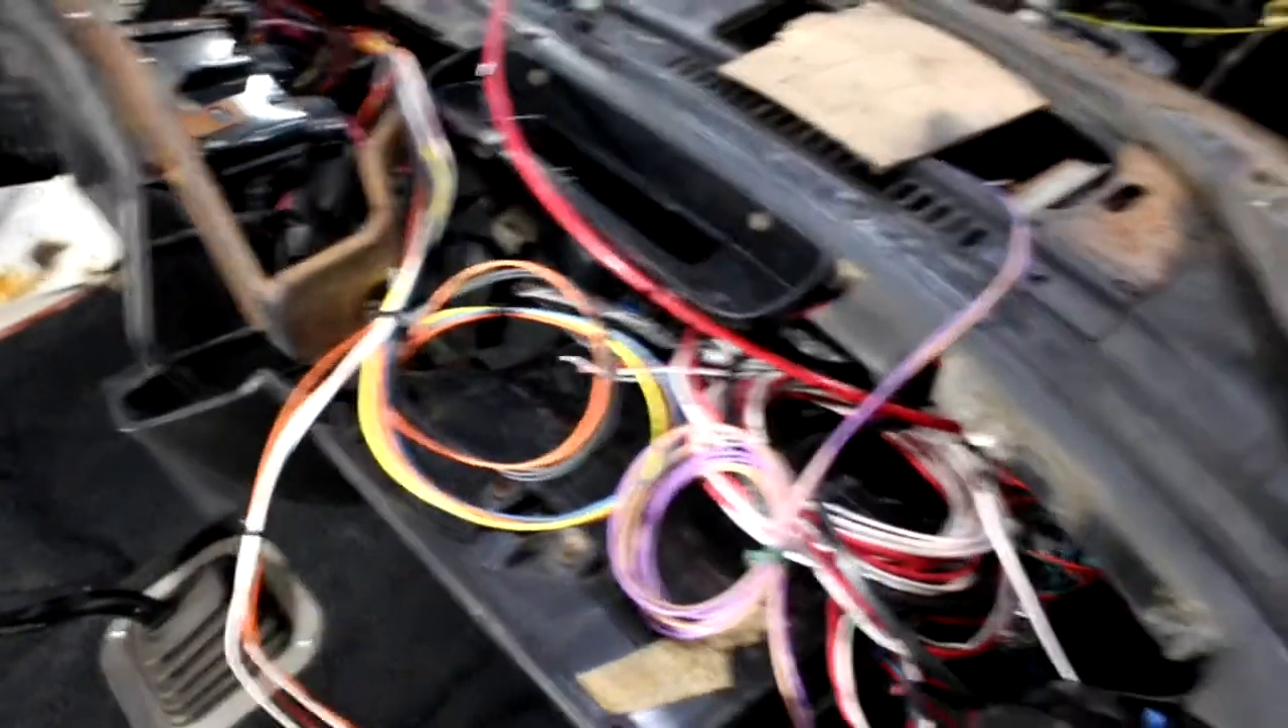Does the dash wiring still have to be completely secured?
Yes.